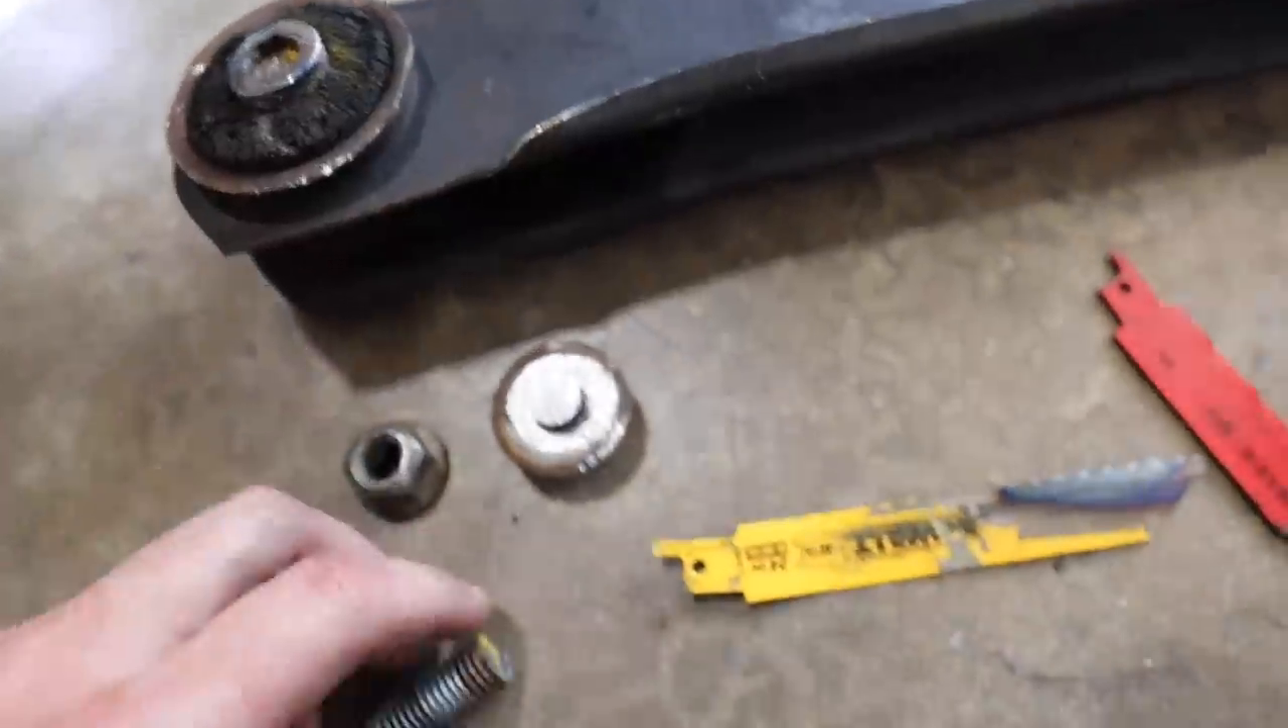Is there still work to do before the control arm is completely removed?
No.